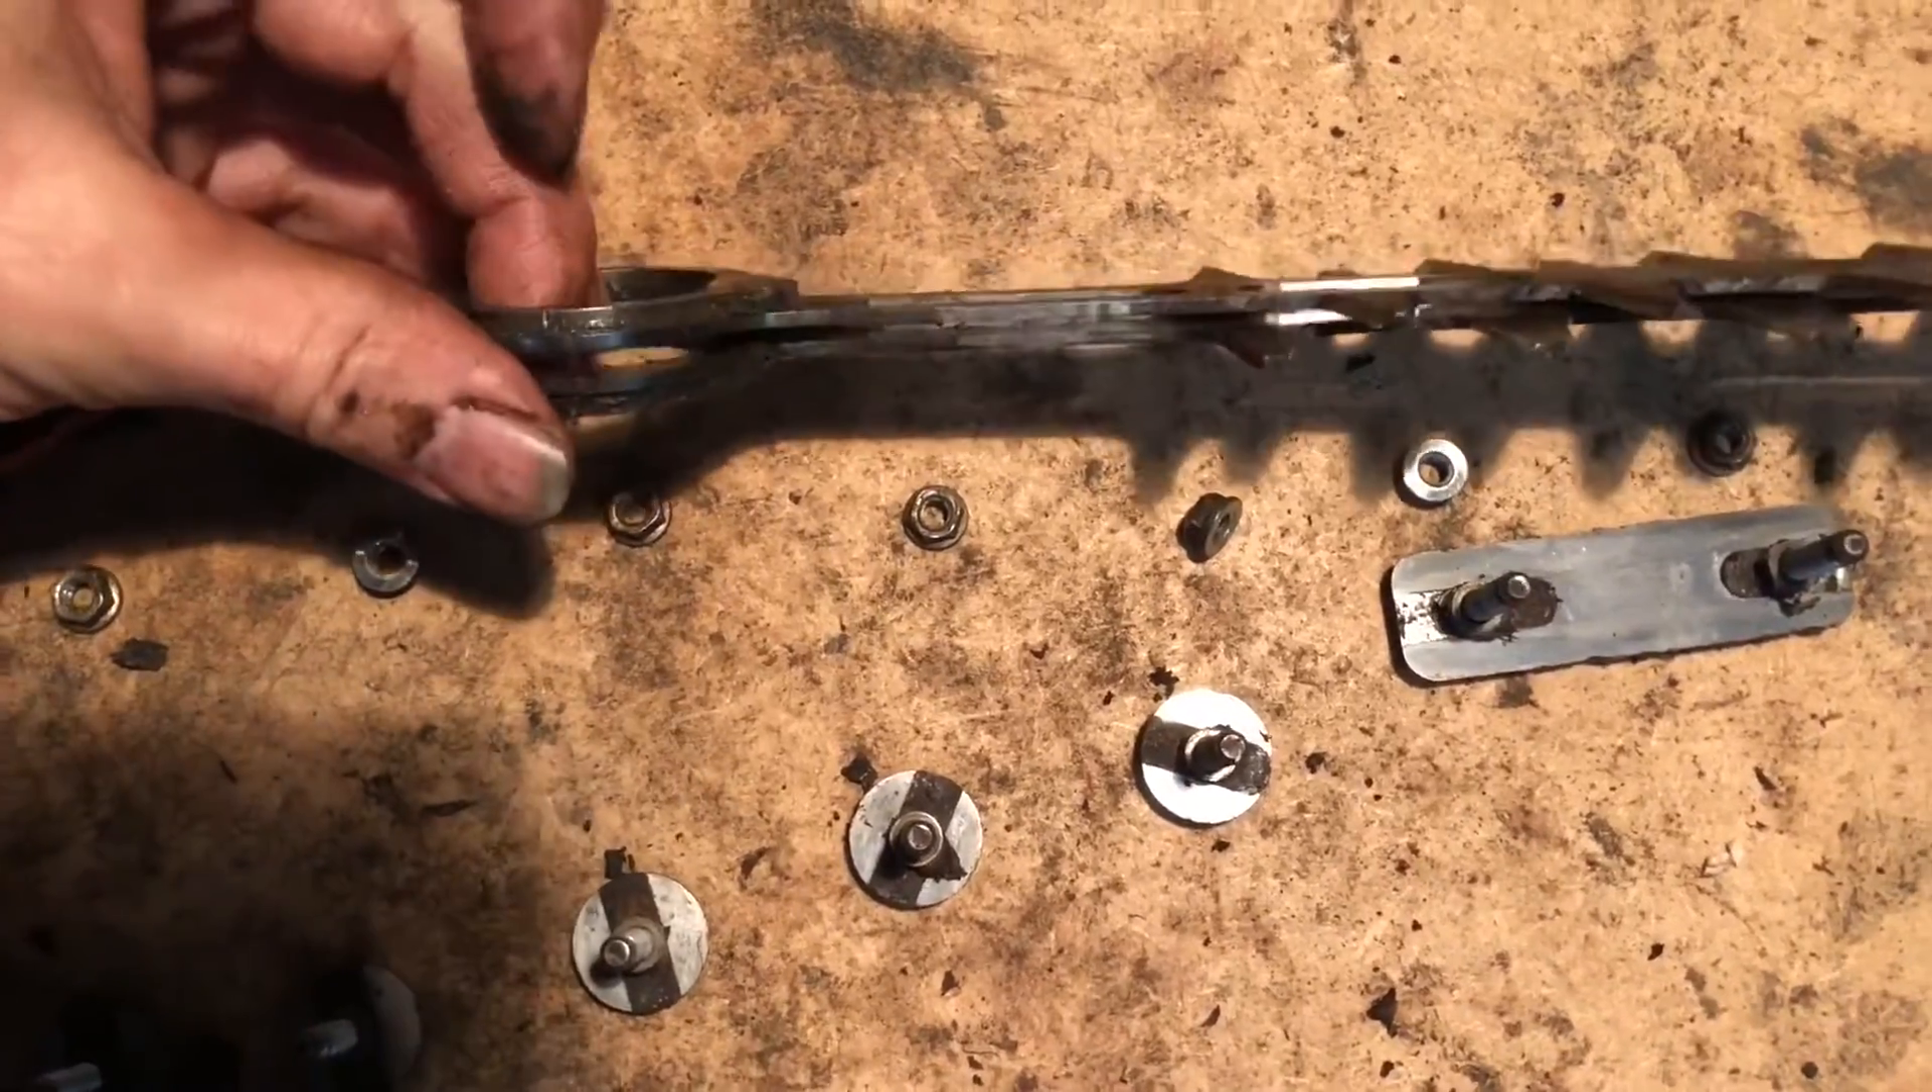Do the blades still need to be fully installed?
Yes.